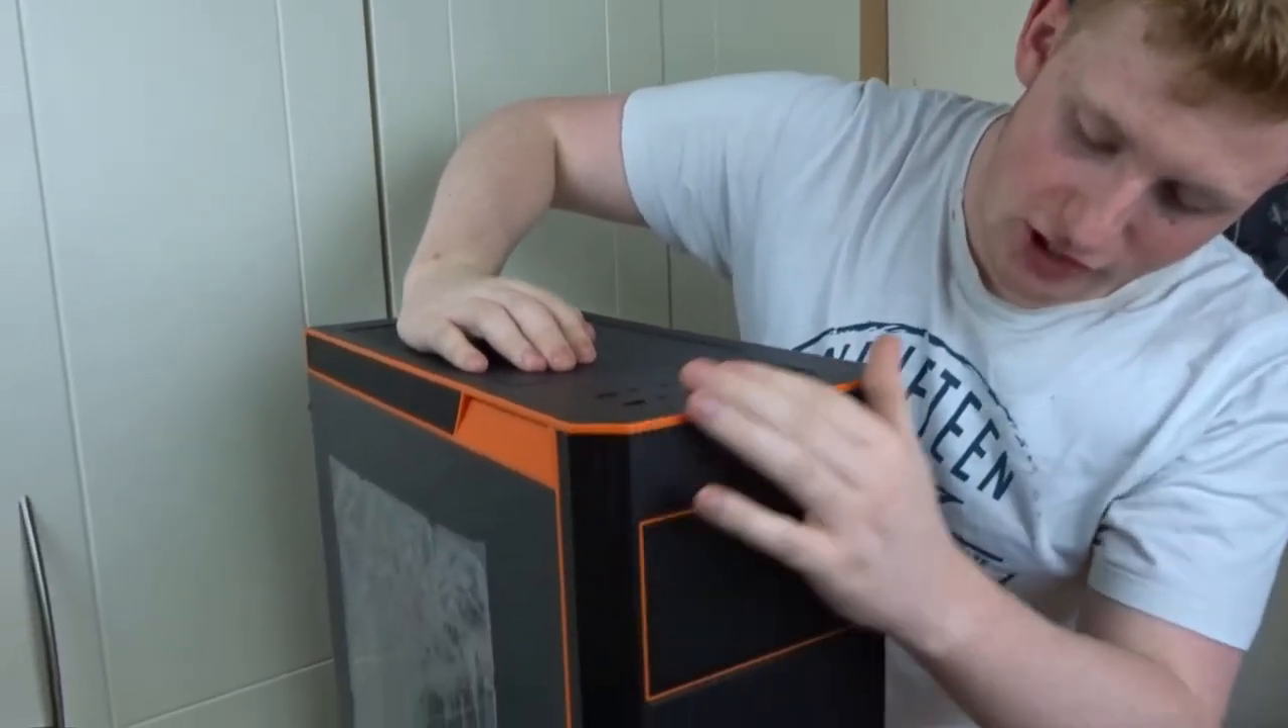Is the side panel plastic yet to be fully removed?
Yes.